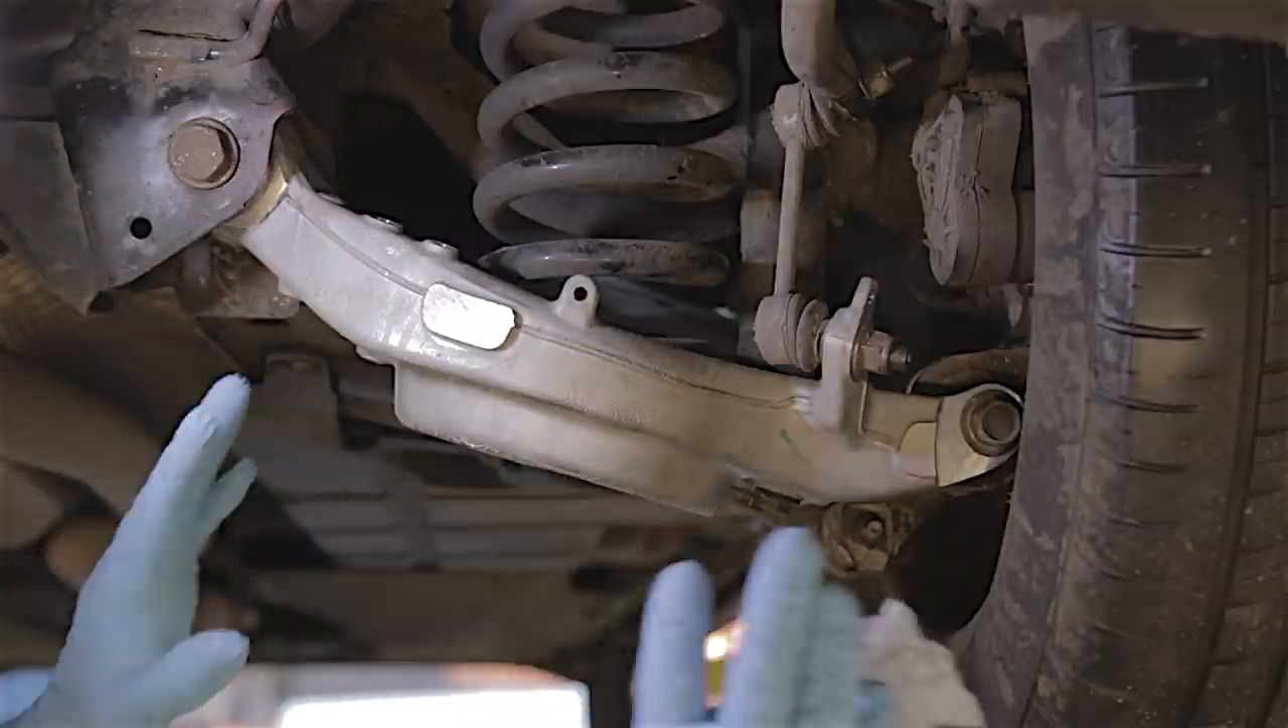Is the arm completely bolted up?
Yes.